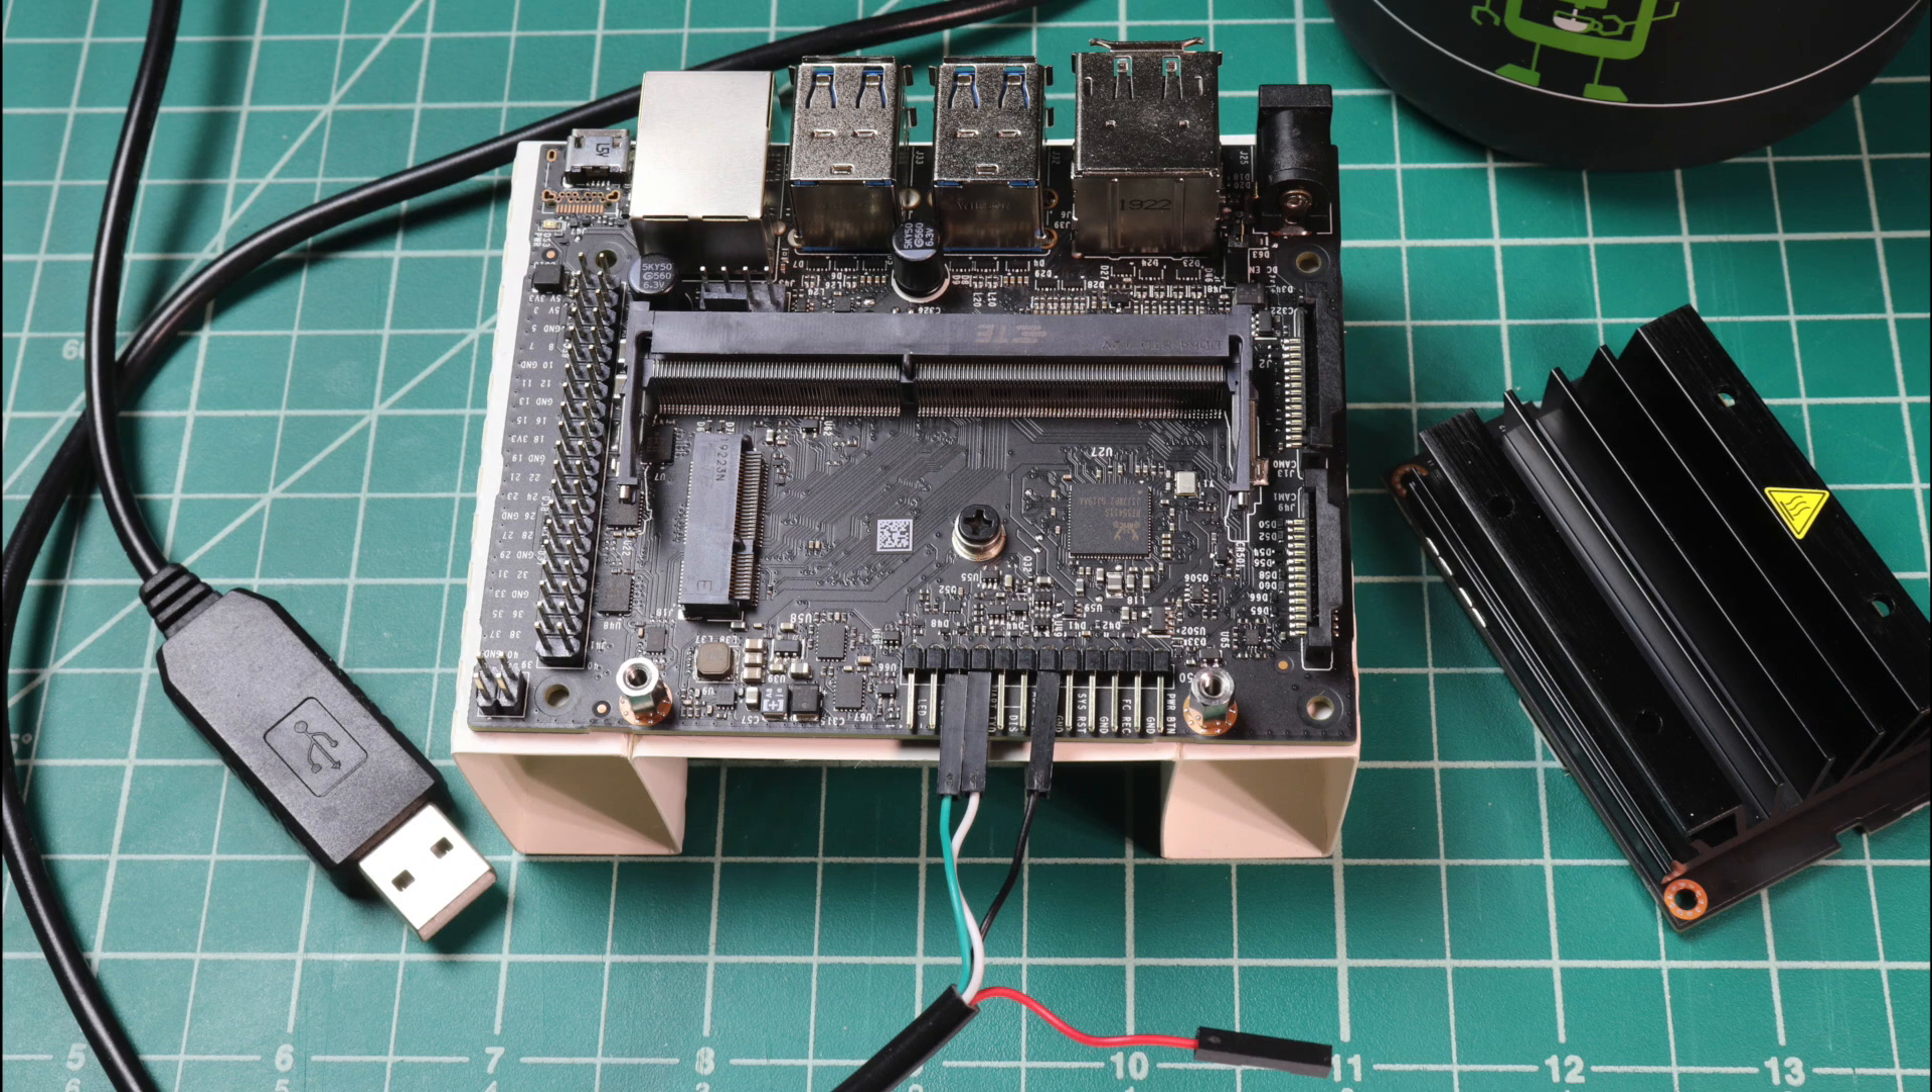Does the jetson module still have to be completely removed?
No.